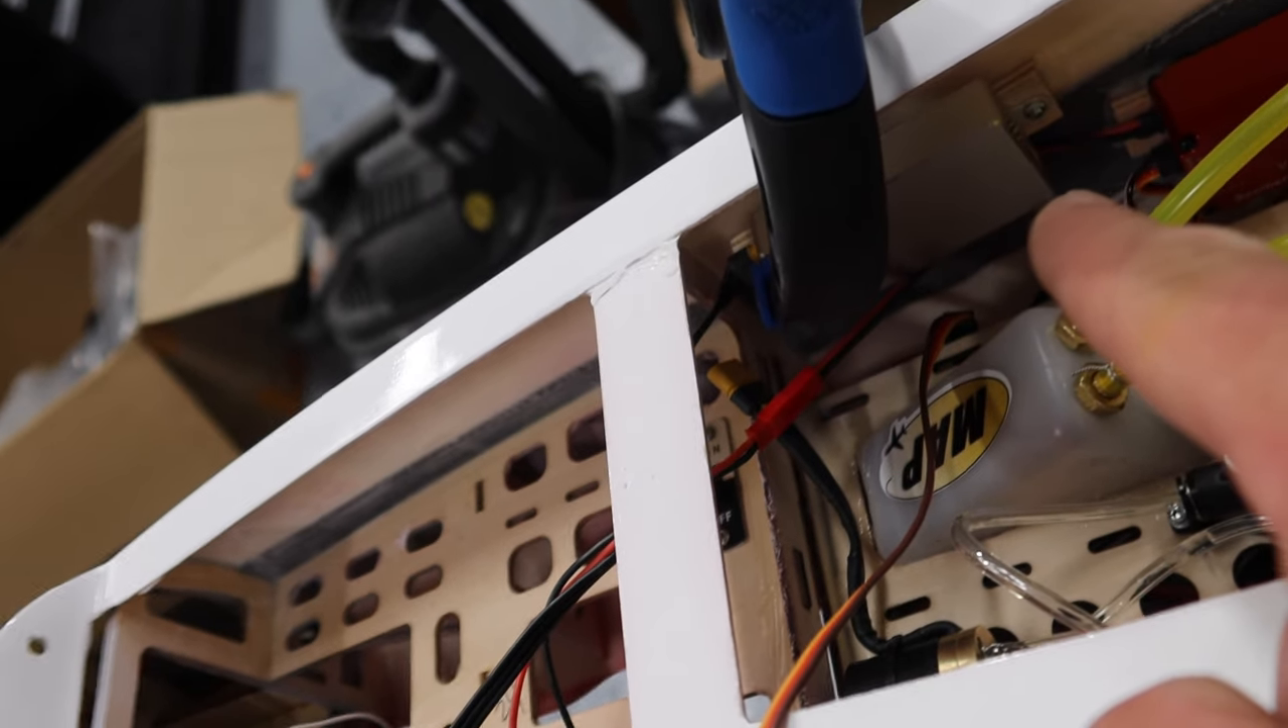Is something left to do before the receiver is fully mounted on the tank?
Yes.